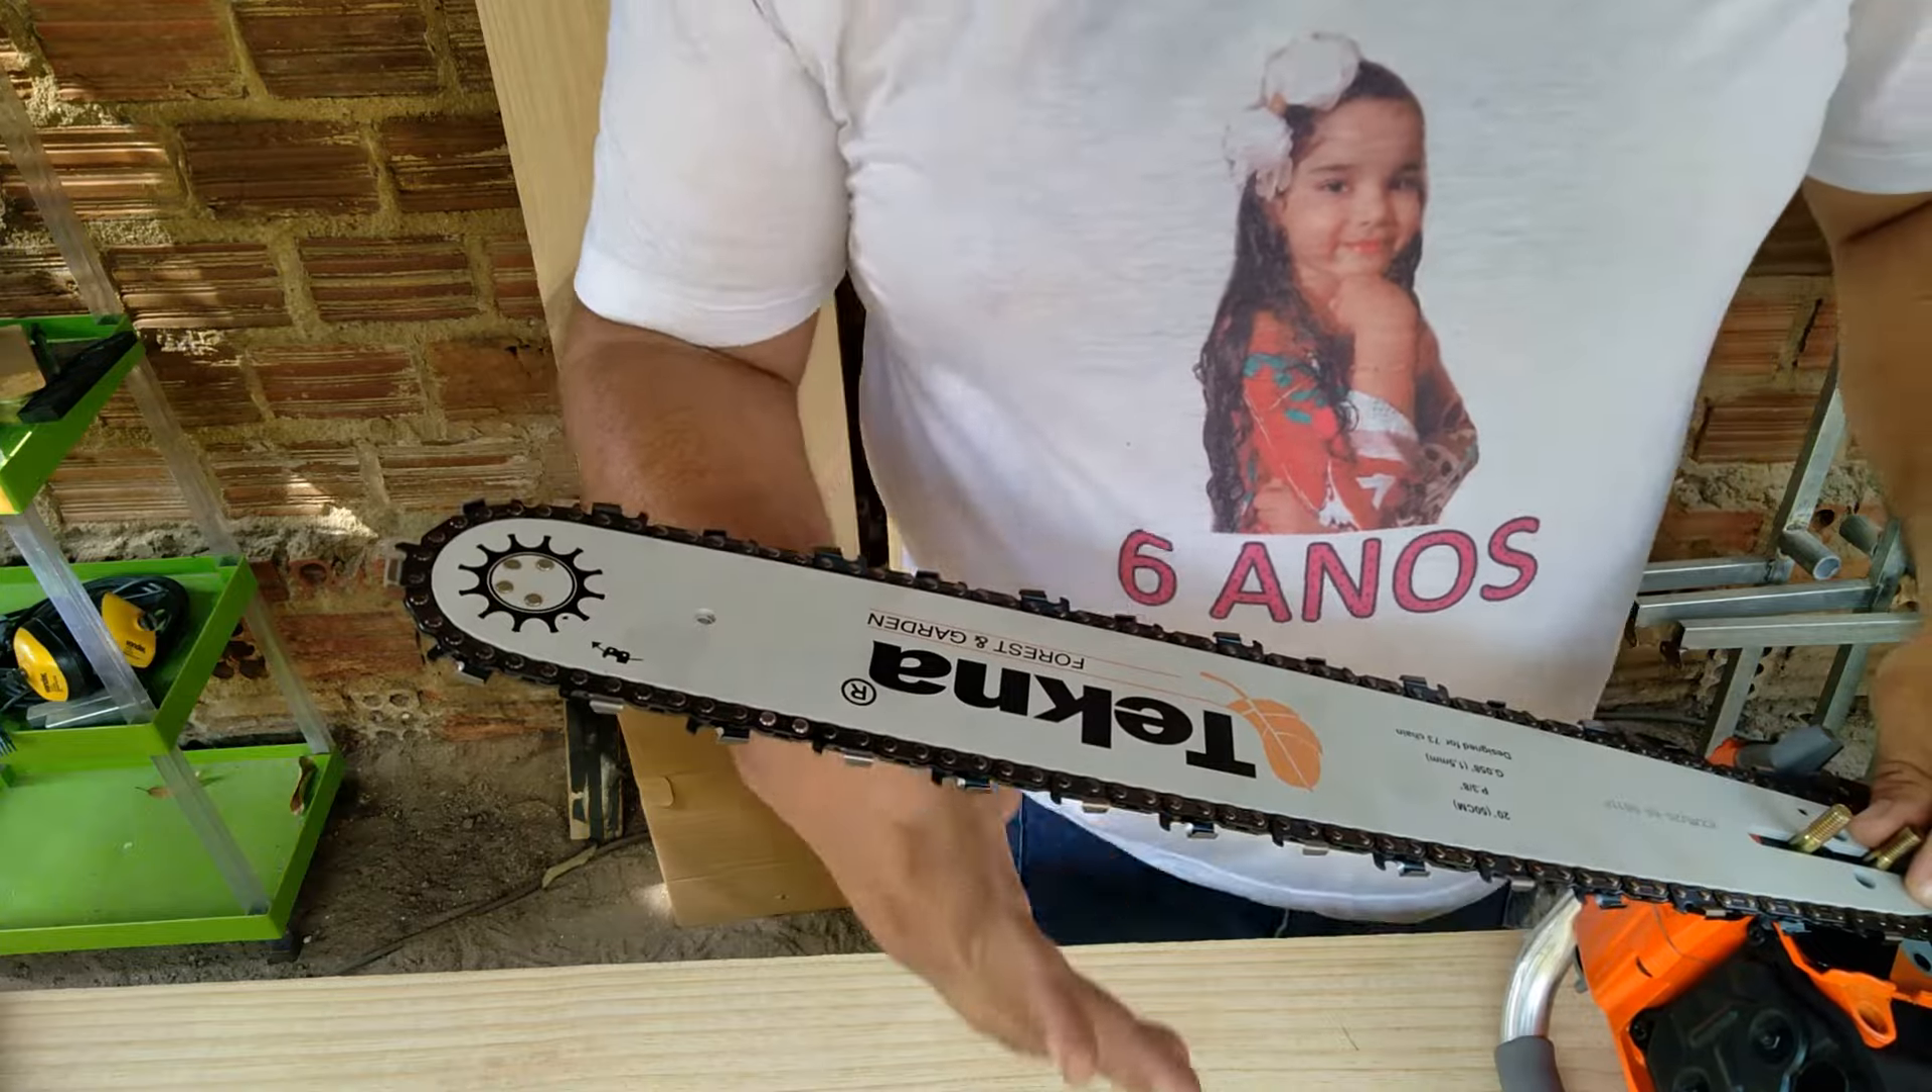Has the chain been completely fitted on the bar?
Yes.